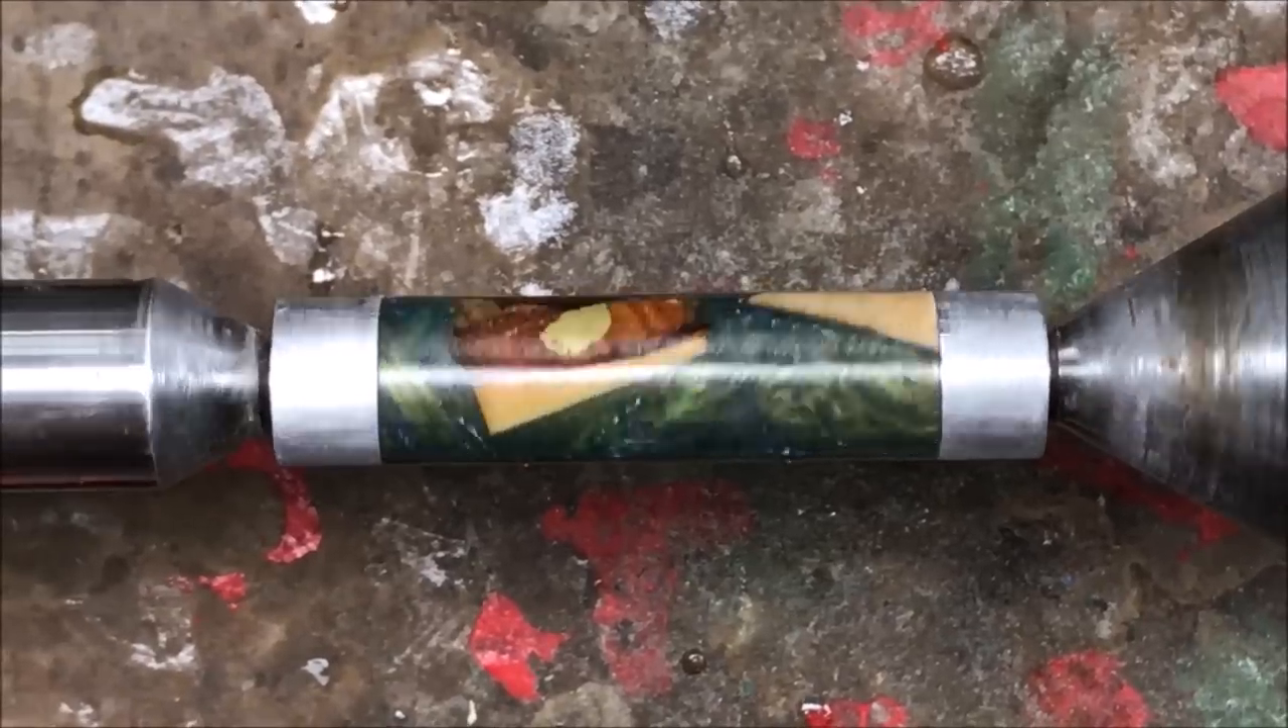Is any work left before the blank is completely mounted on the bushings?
No.